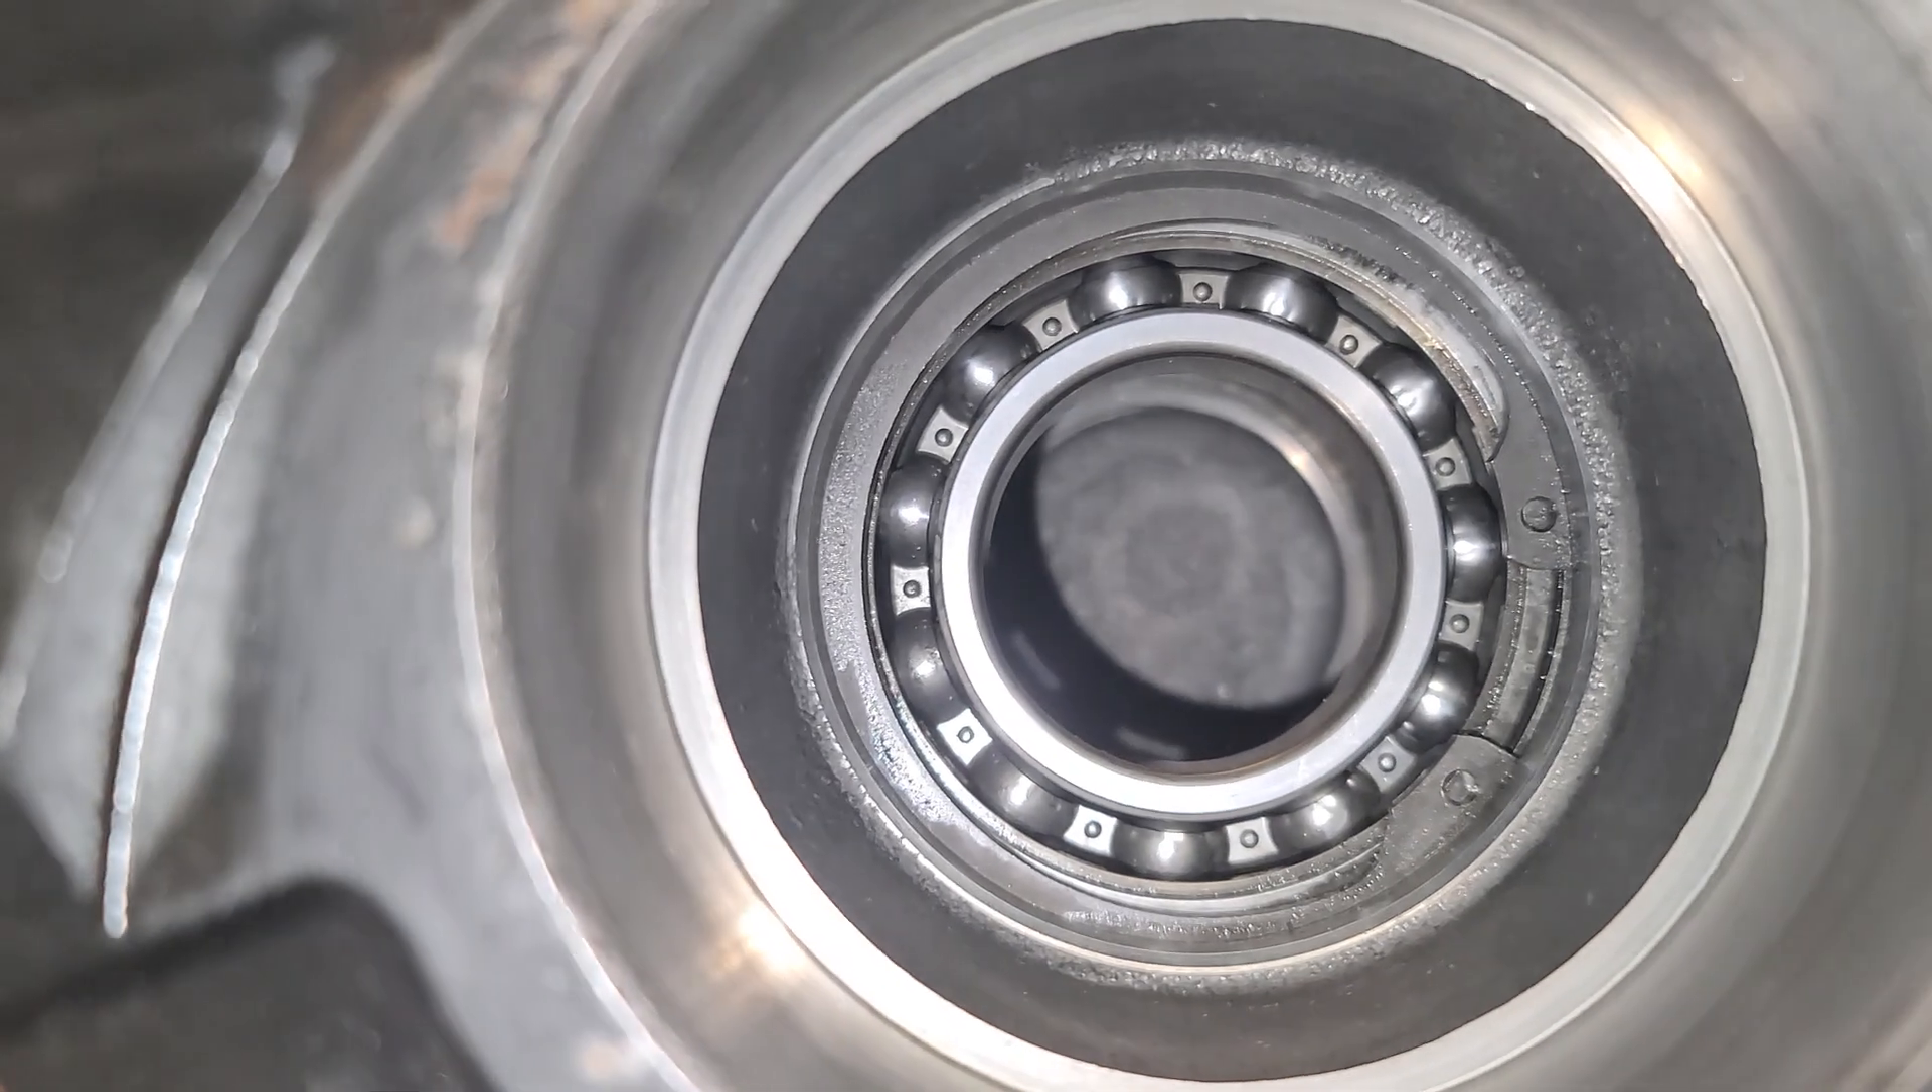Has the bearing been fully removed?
No.